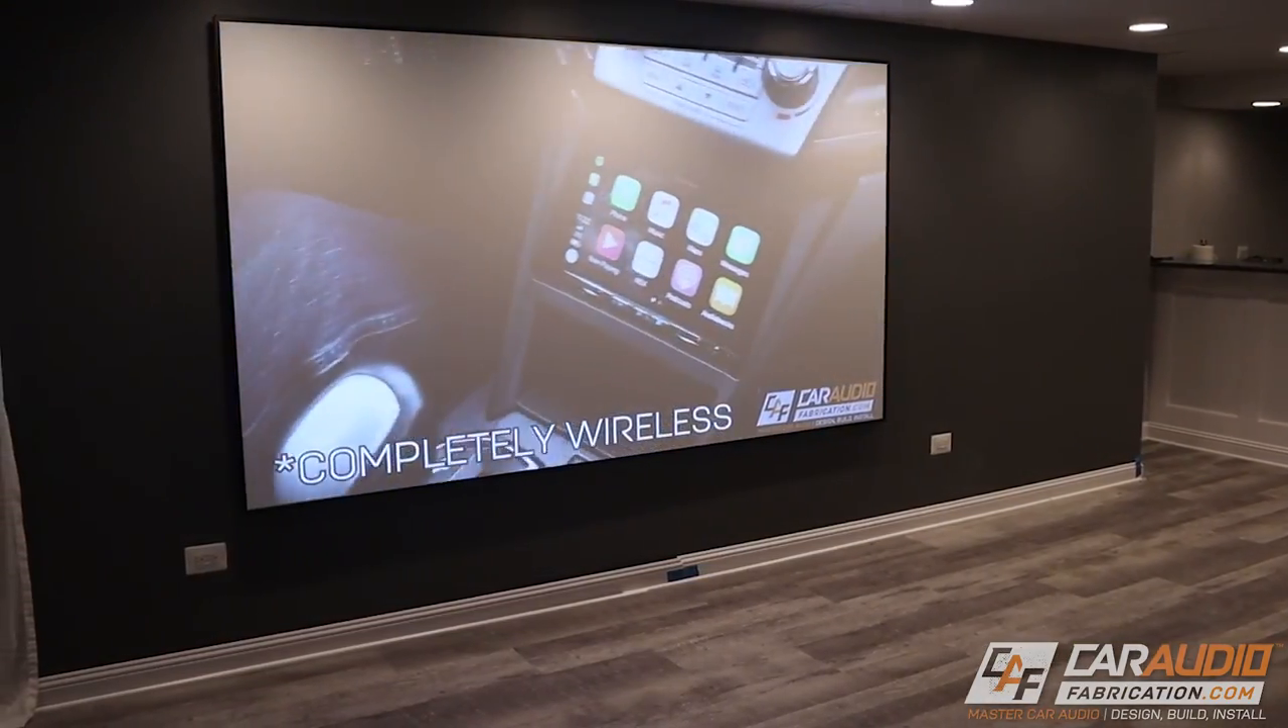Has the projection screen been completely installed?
Yes.